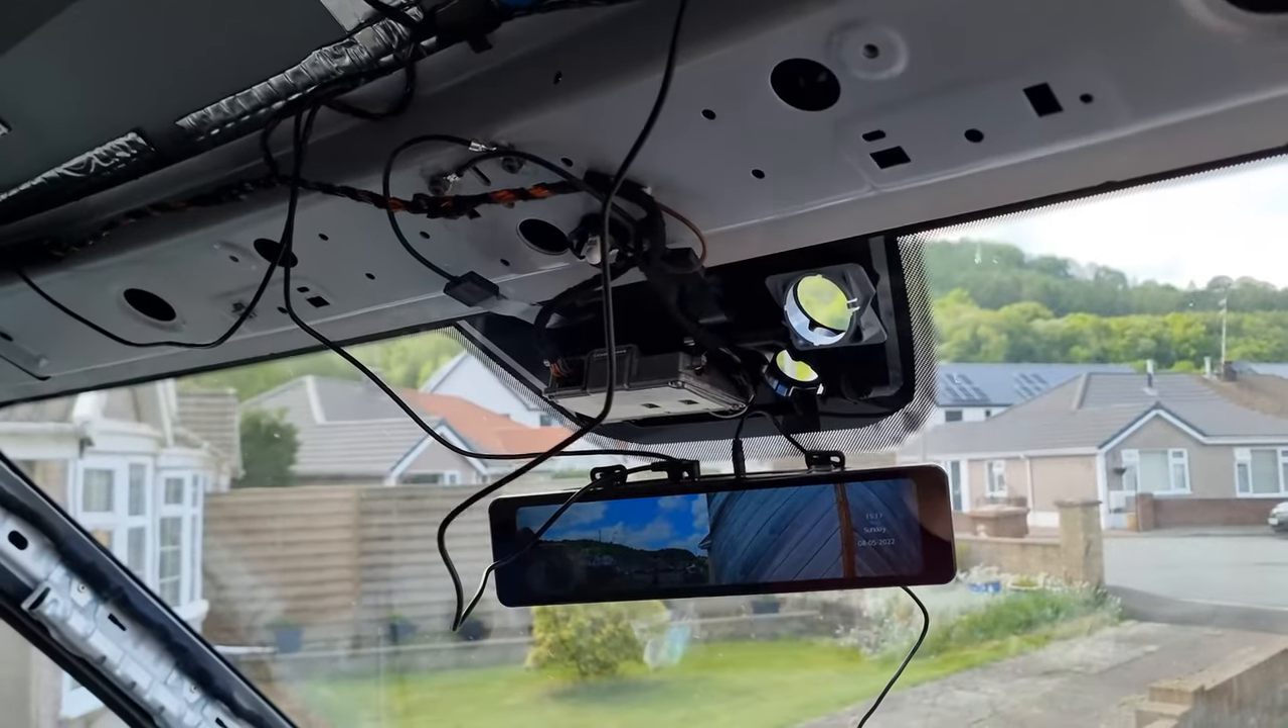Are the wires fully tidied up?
No.